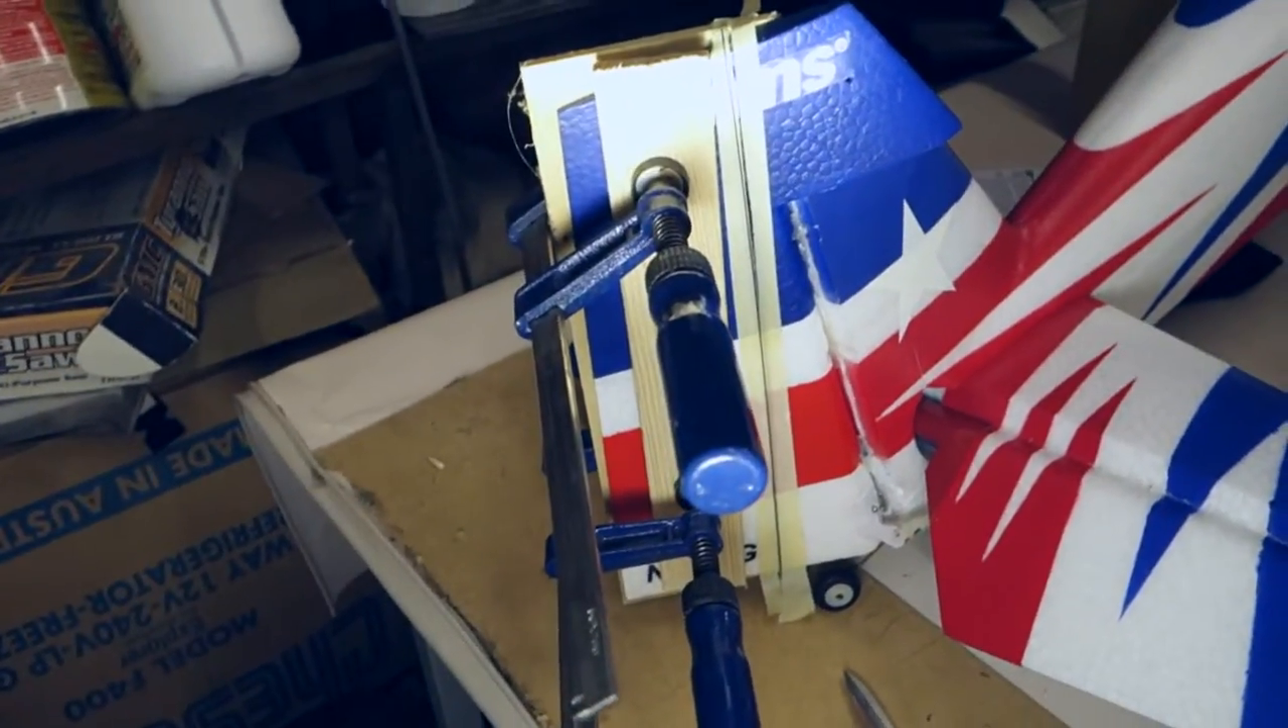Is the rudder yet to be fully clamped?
No.